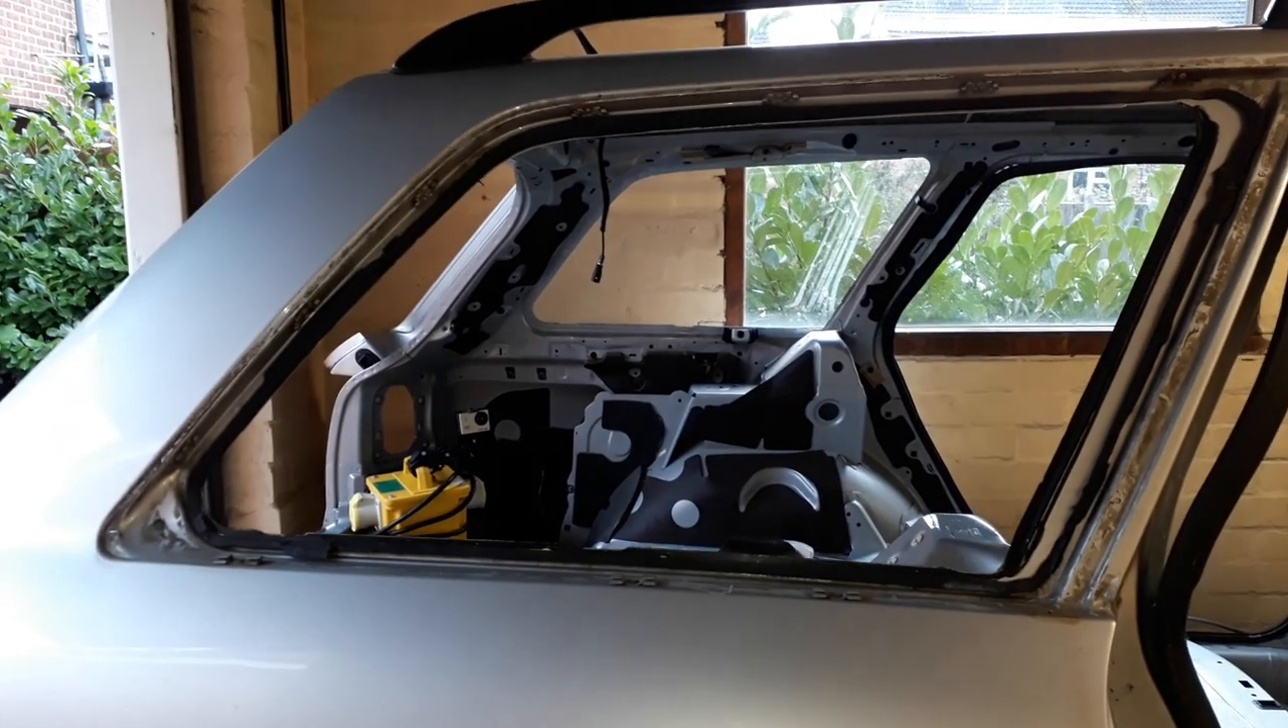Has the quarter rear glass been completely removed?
Yes.